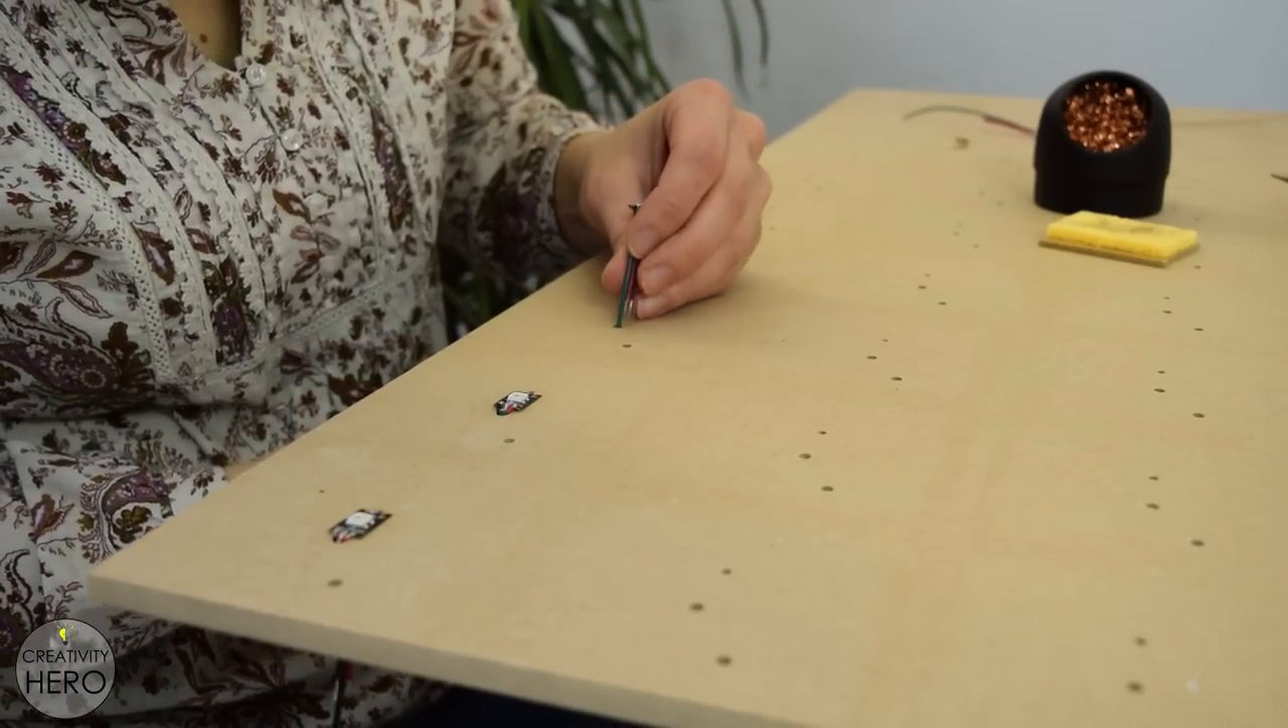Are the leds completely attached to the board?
No.